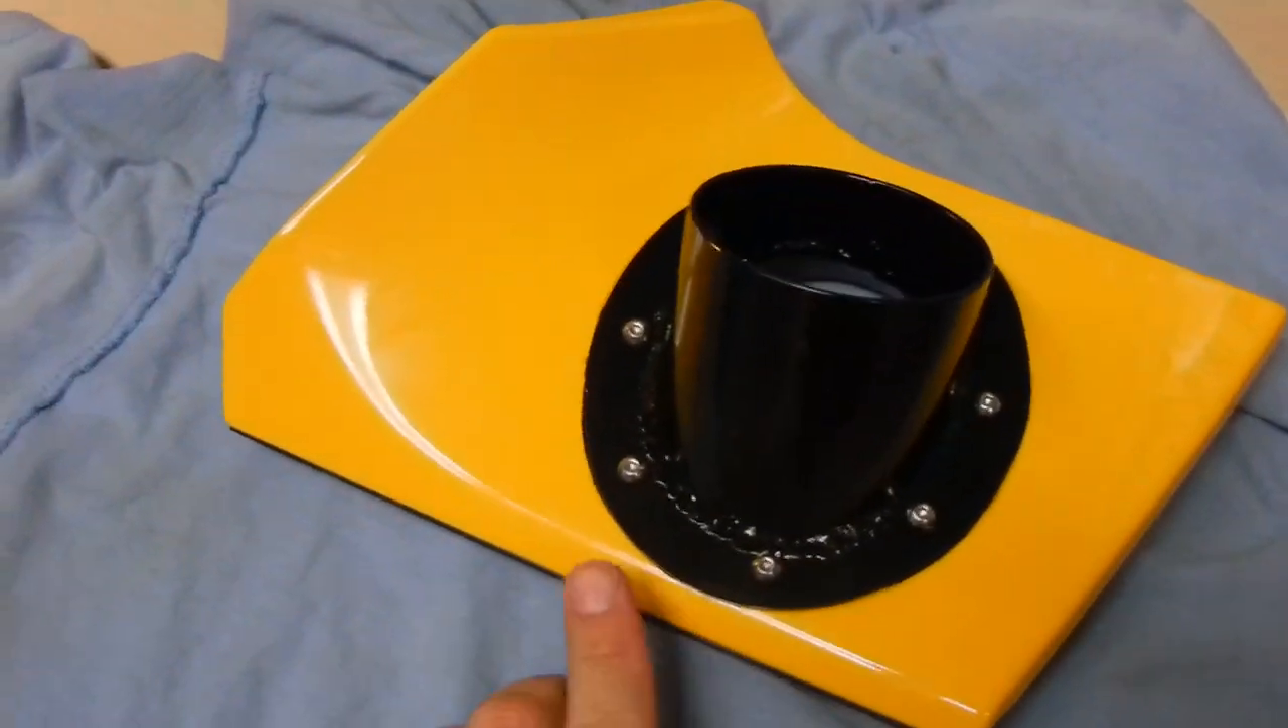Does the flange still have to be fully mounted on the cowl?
No.